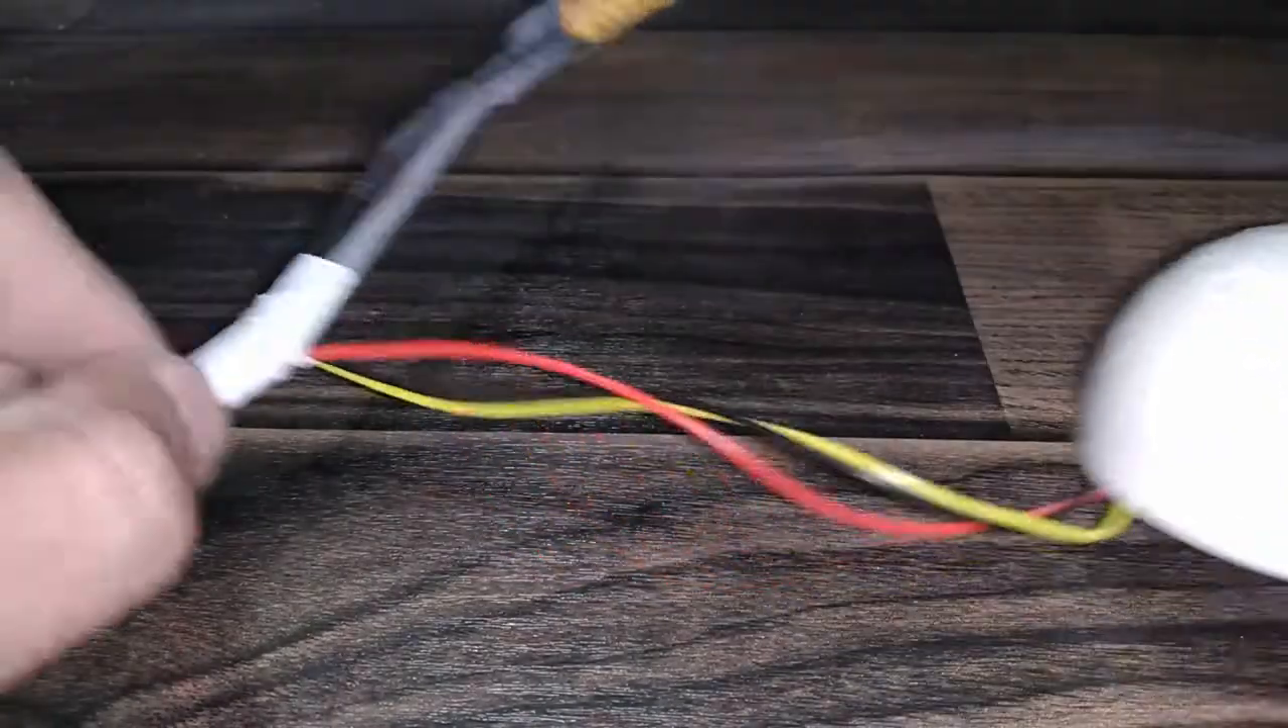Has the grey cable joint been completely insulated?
Yes.